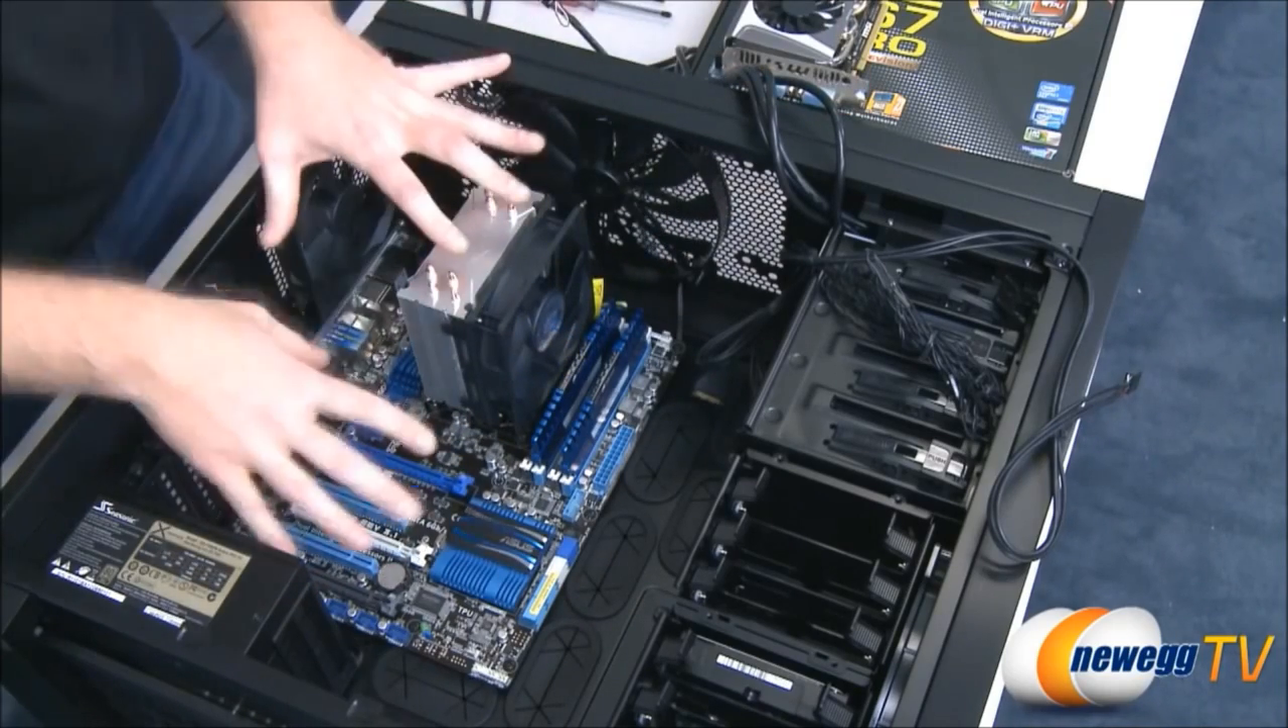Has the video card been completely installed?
No.